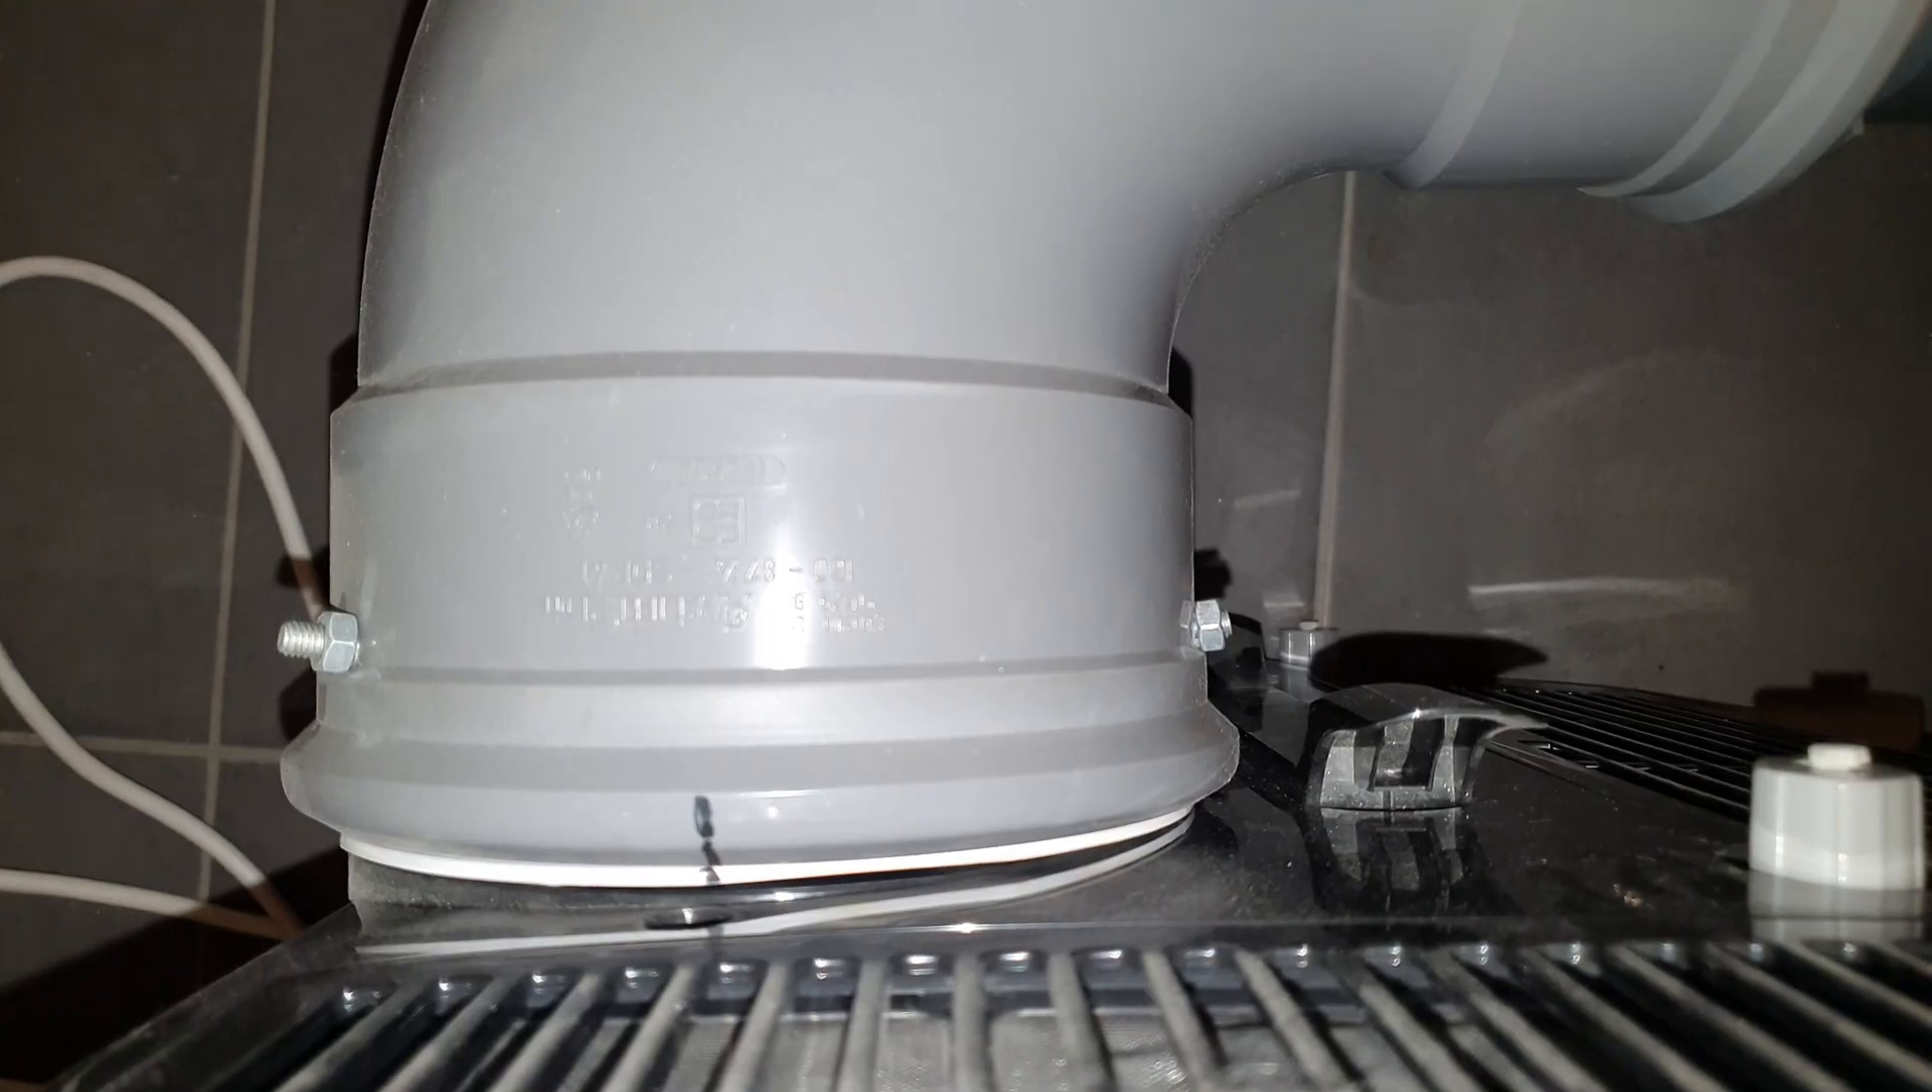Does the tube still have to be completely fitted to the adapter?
No.